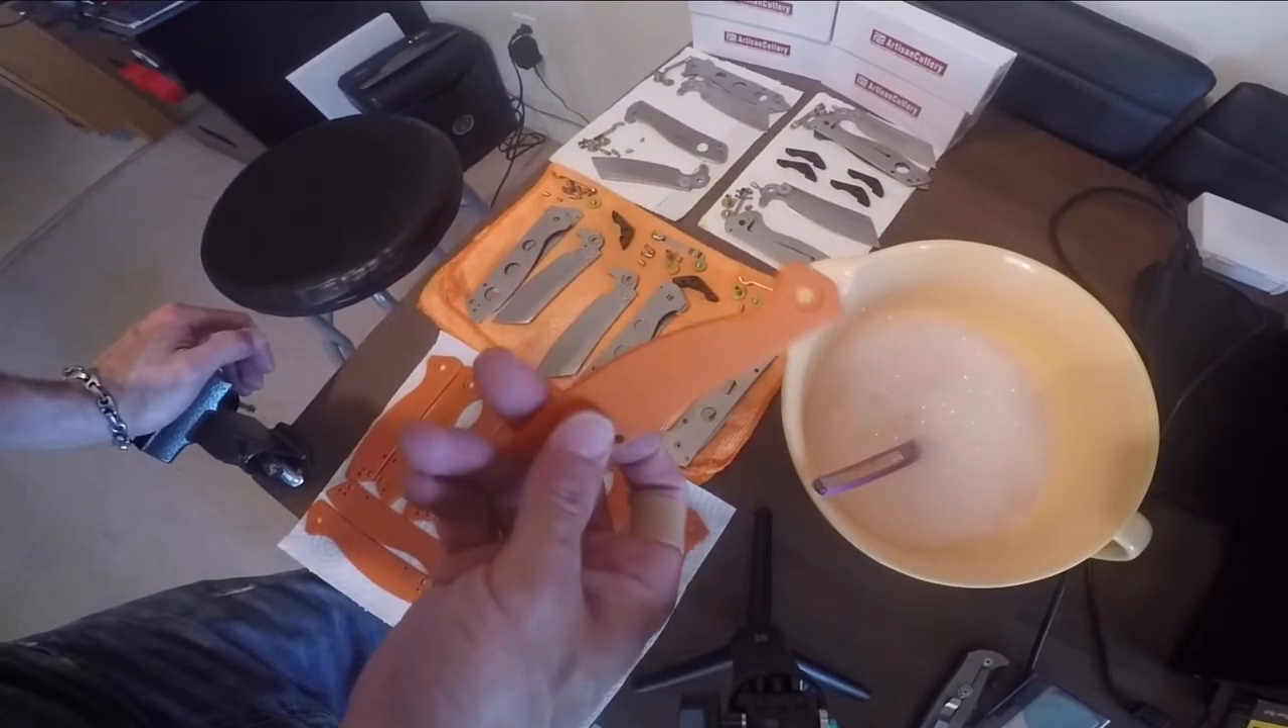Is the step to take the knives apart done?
Yes.